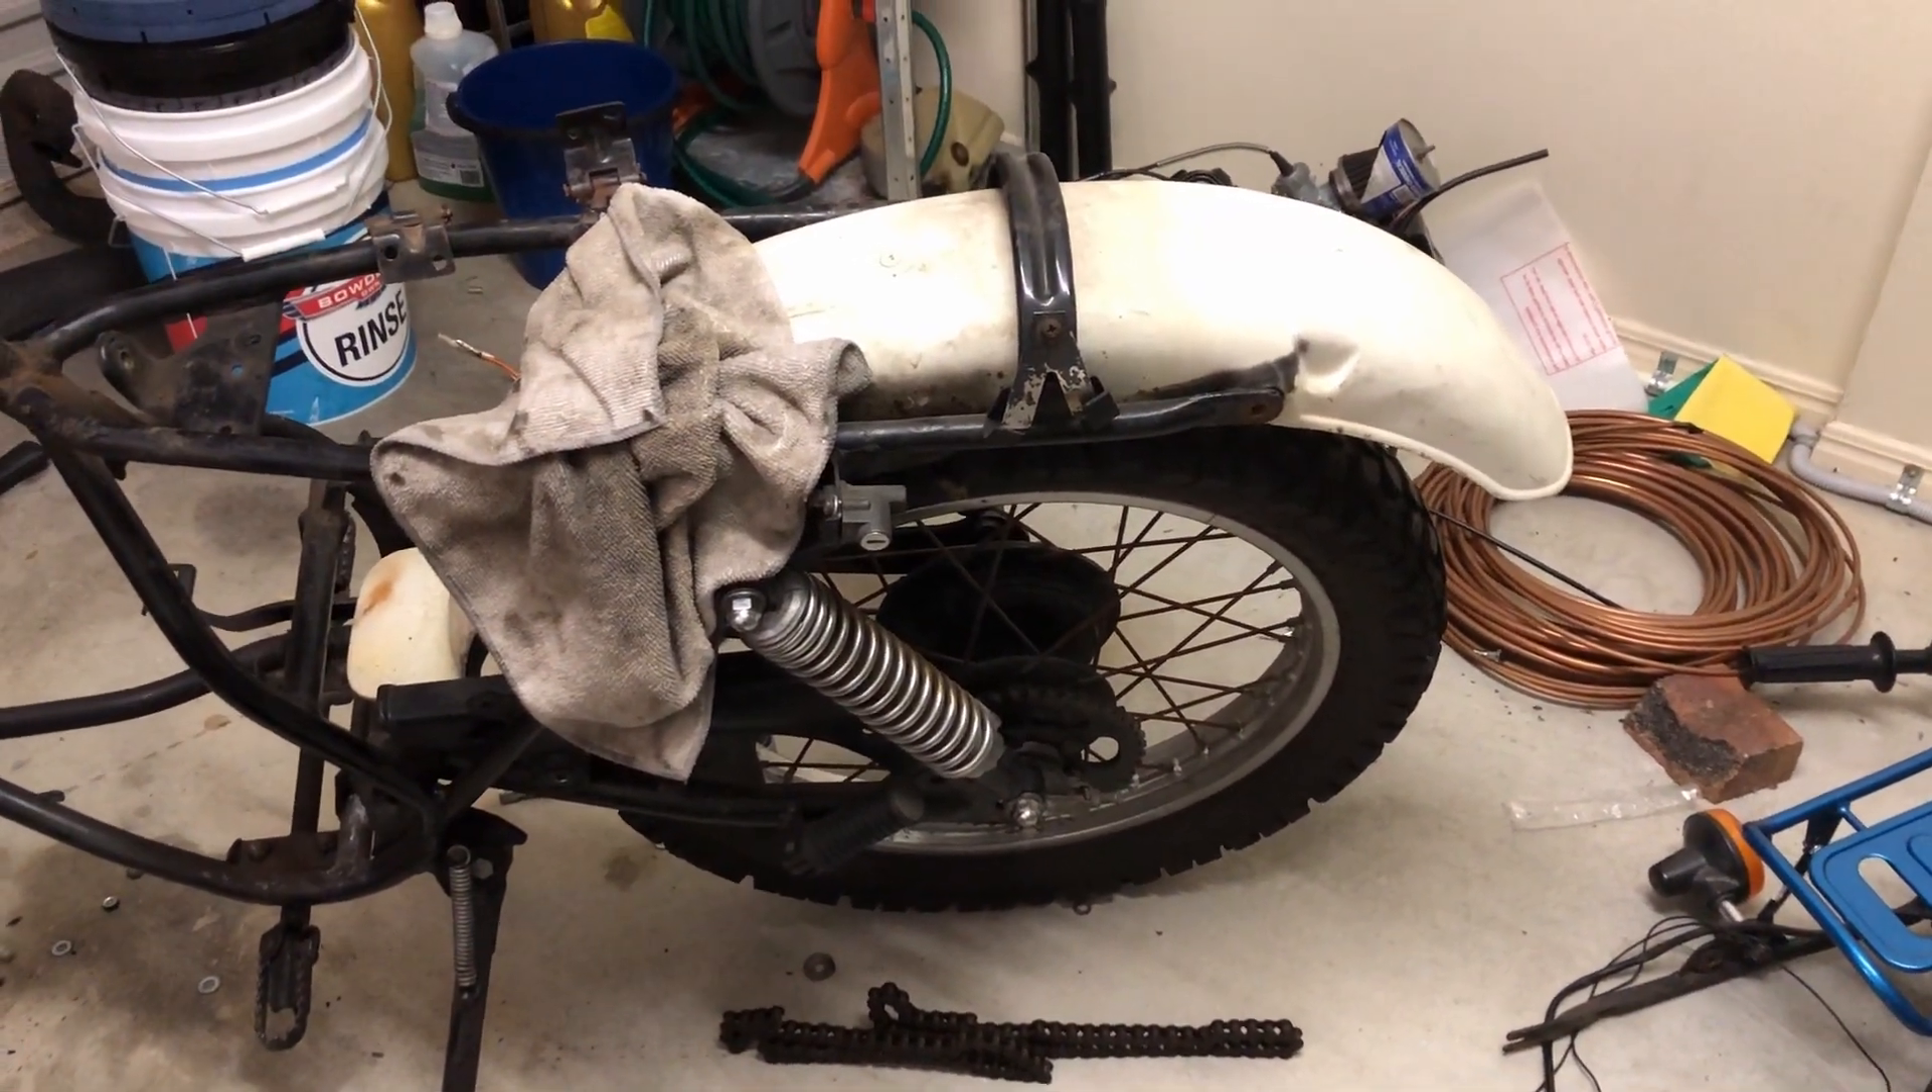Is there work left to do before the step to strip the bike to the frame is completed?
Yes.